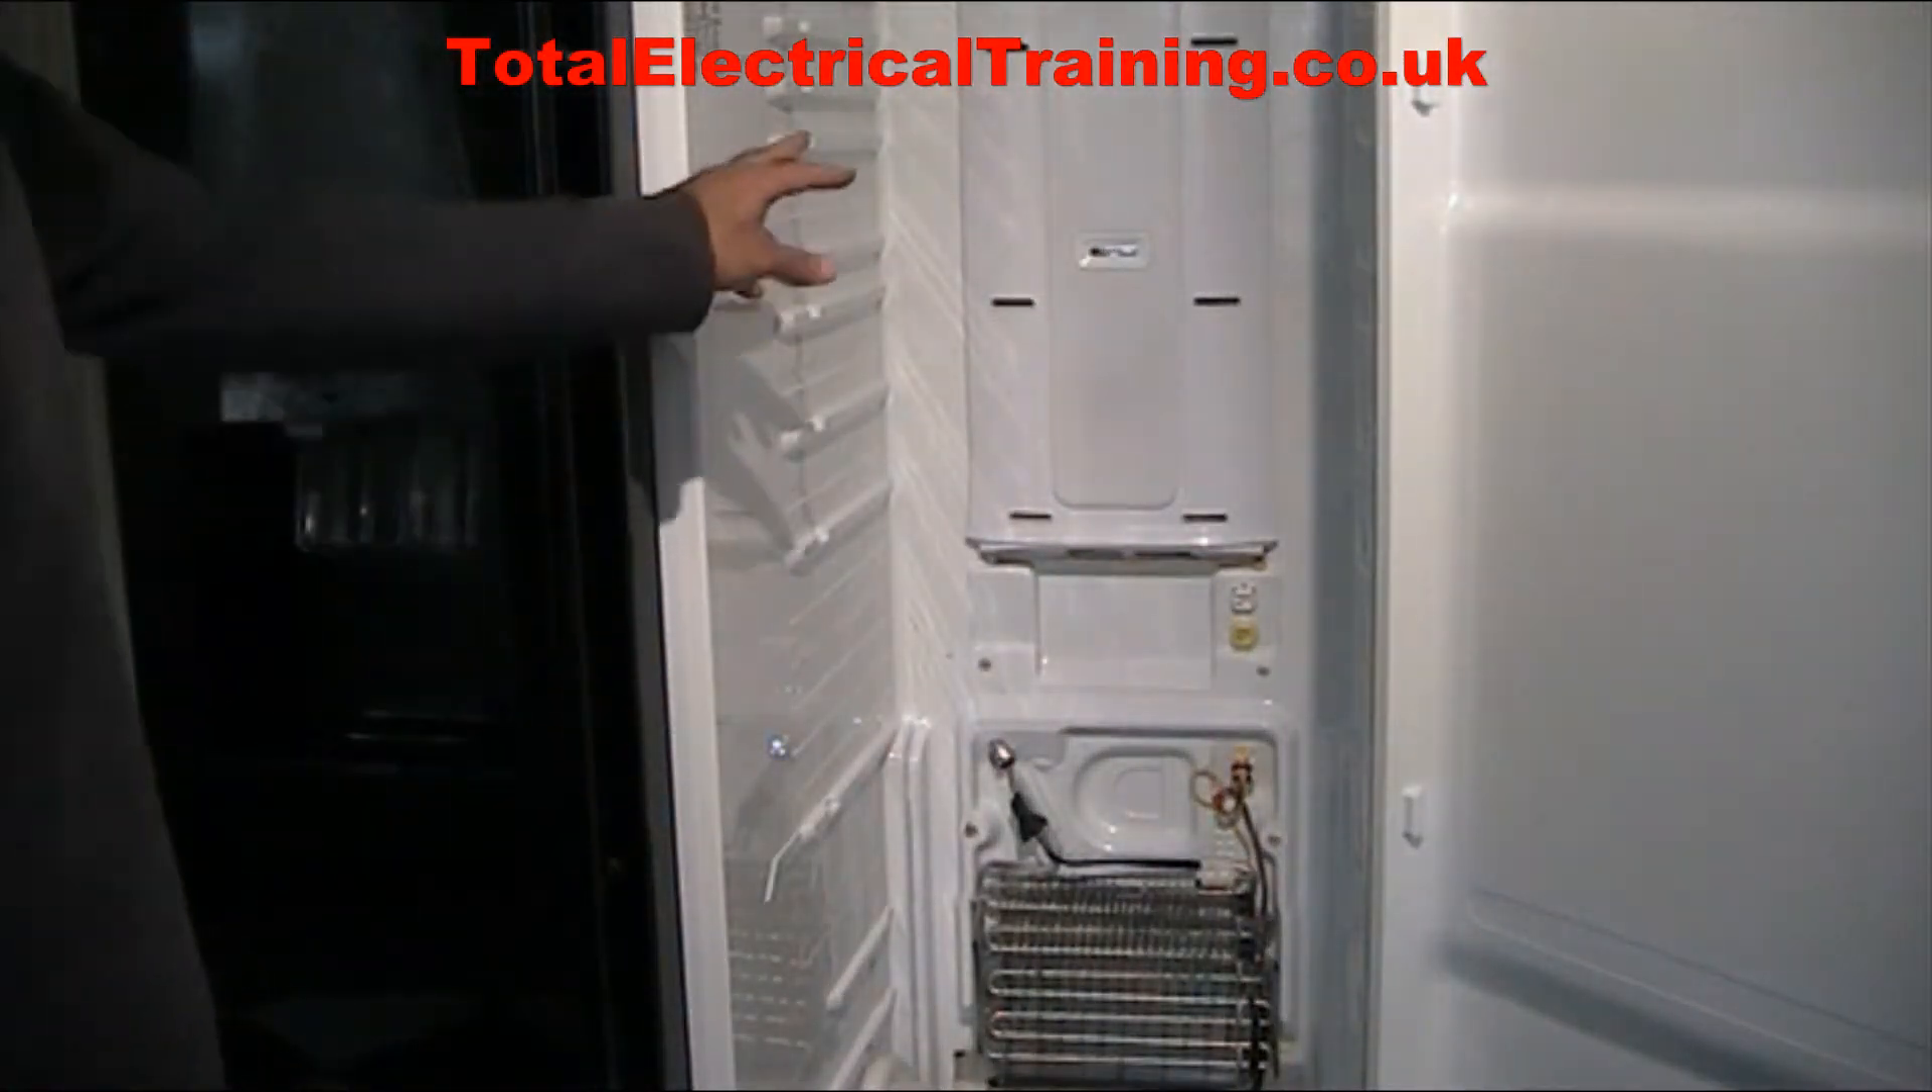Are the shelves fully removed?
Yes.